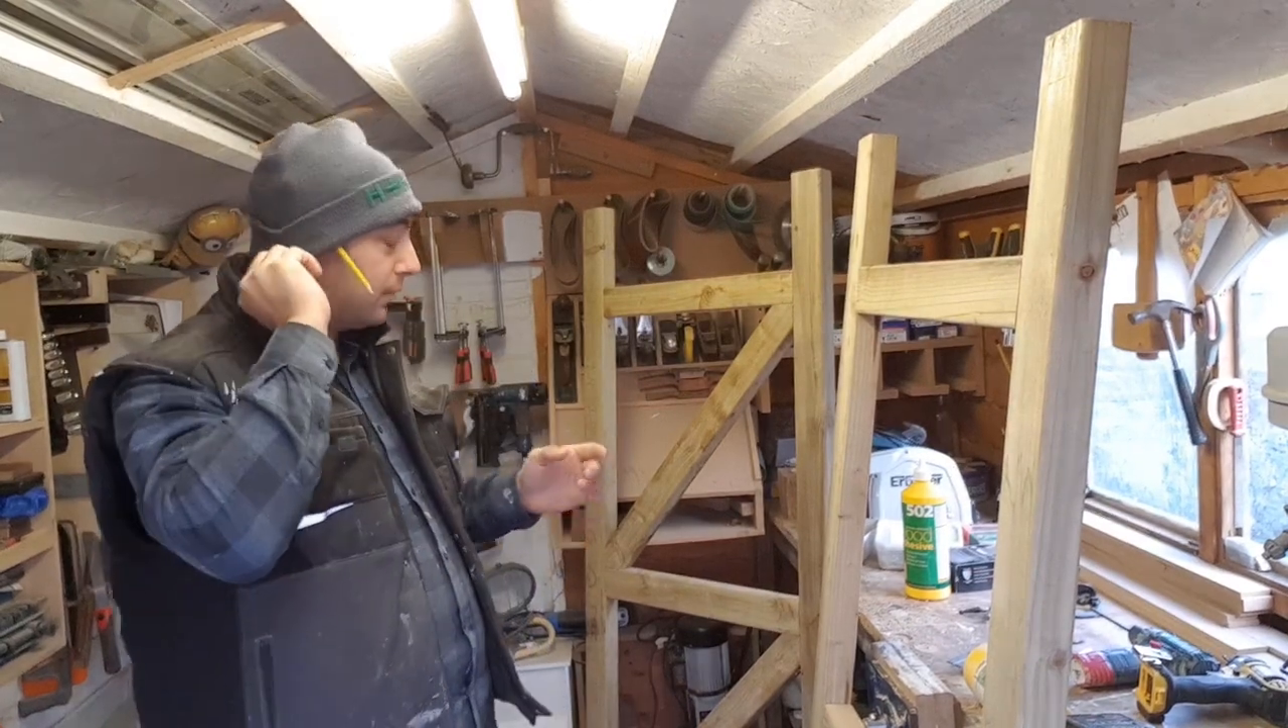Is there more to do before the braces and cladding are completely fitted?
Yes.